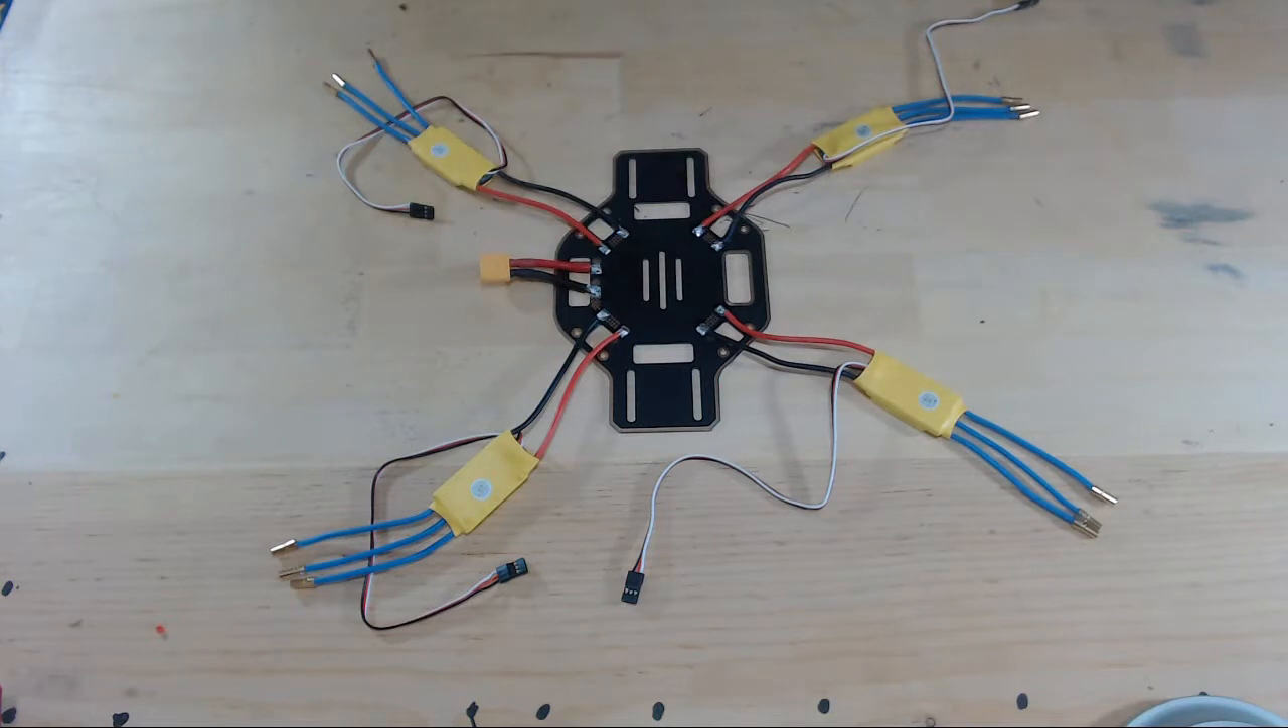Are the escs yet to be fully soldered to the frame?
No.